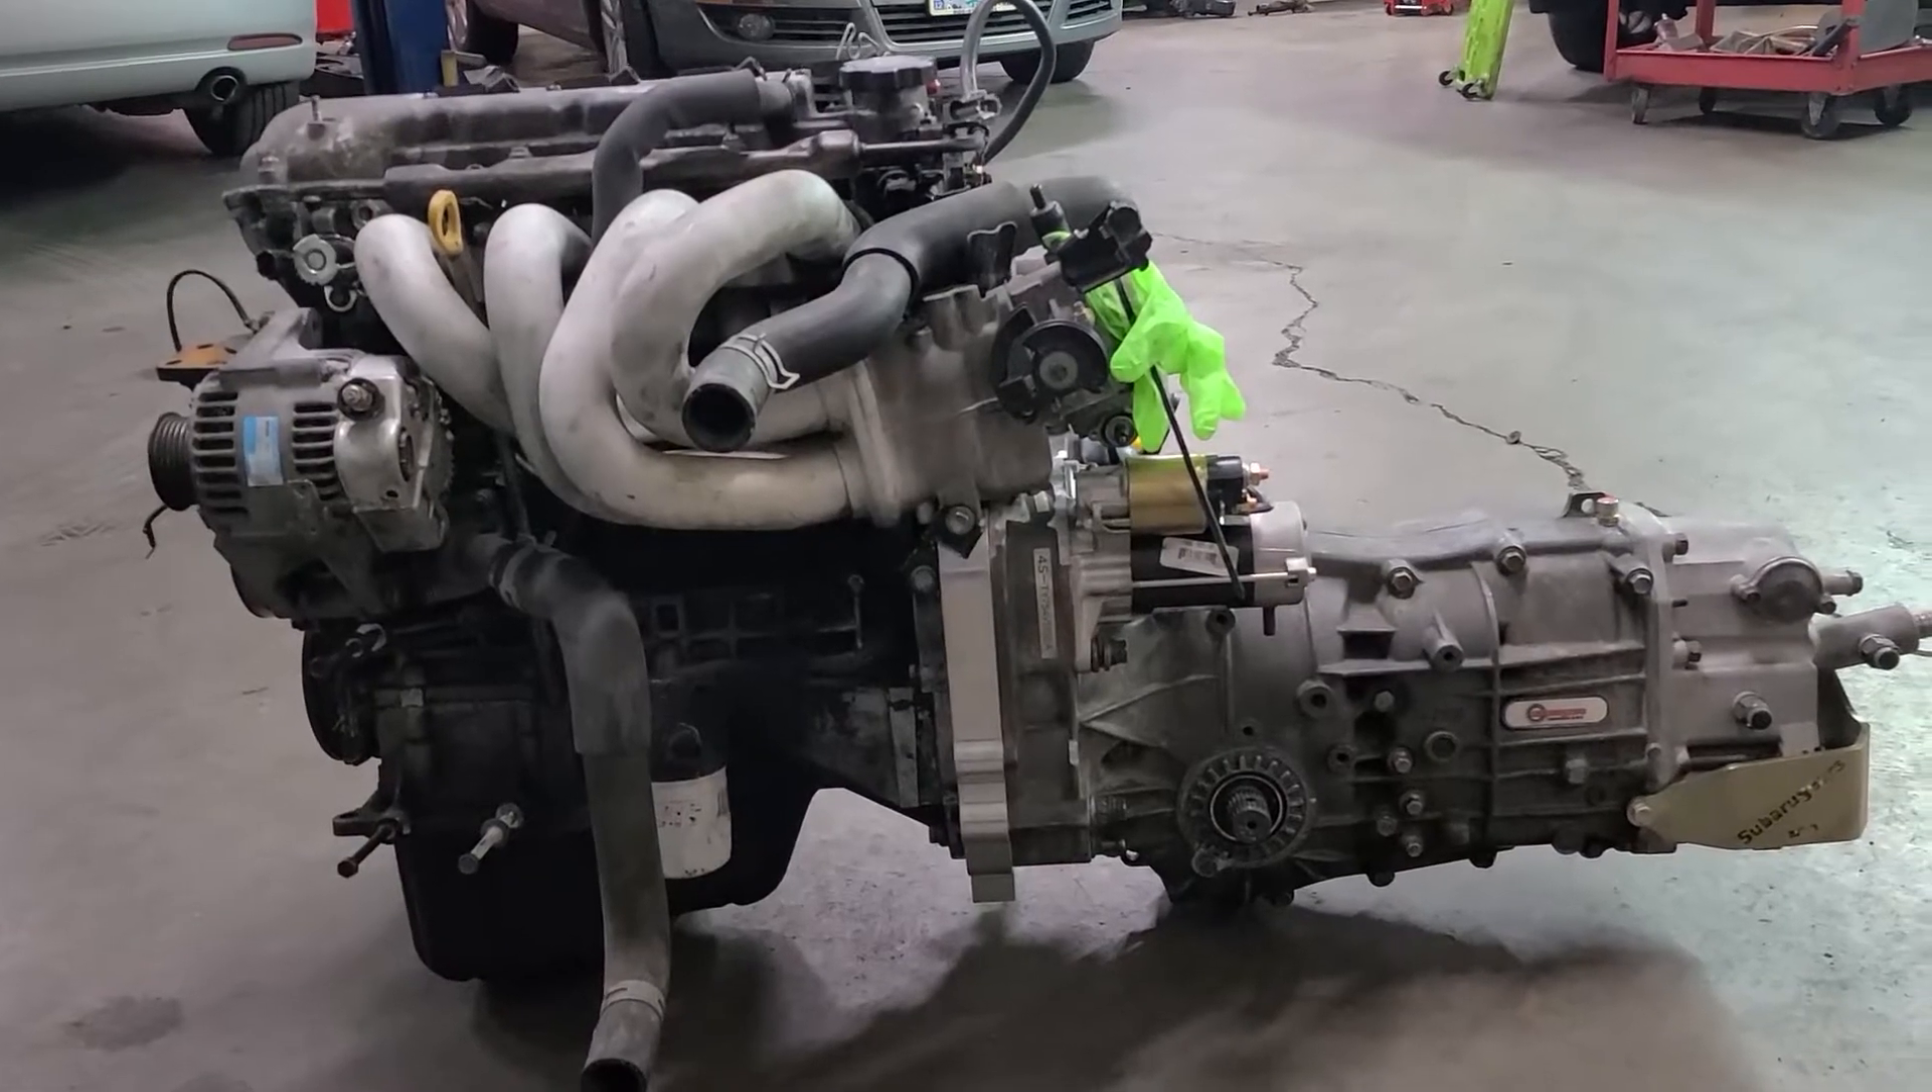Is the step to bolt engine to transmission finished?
Yes.